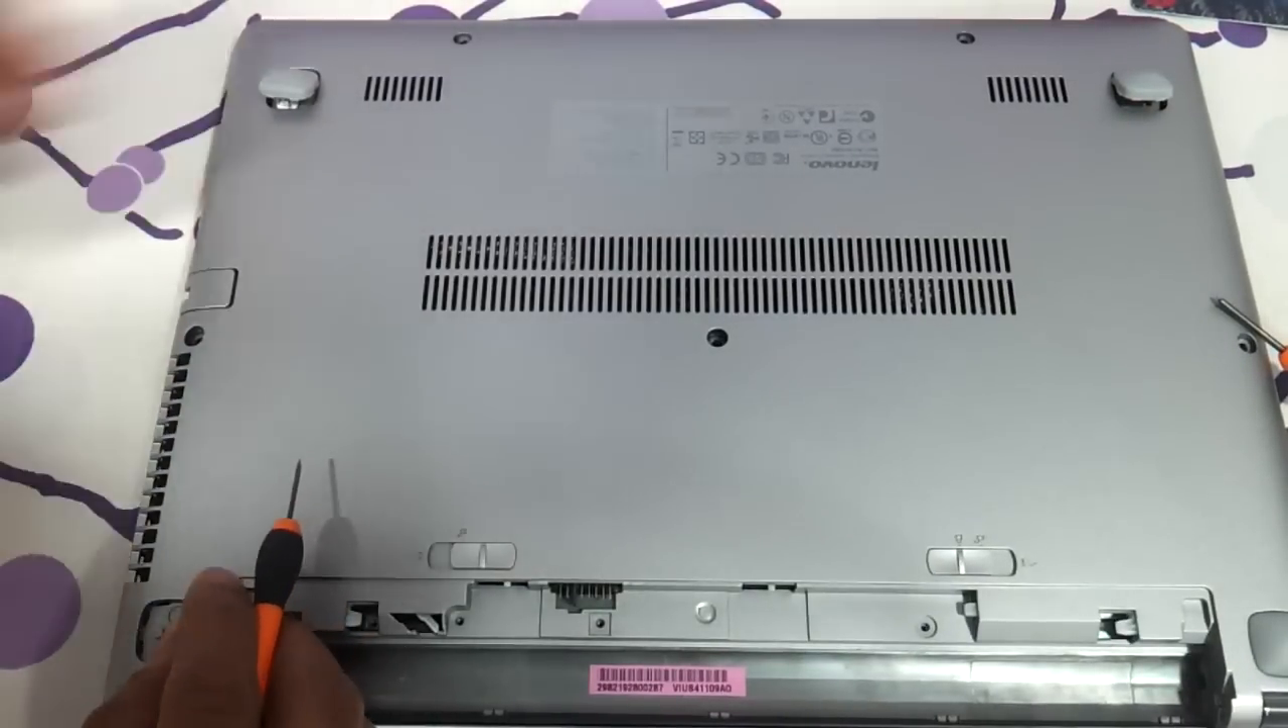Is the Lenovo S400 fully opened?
No.